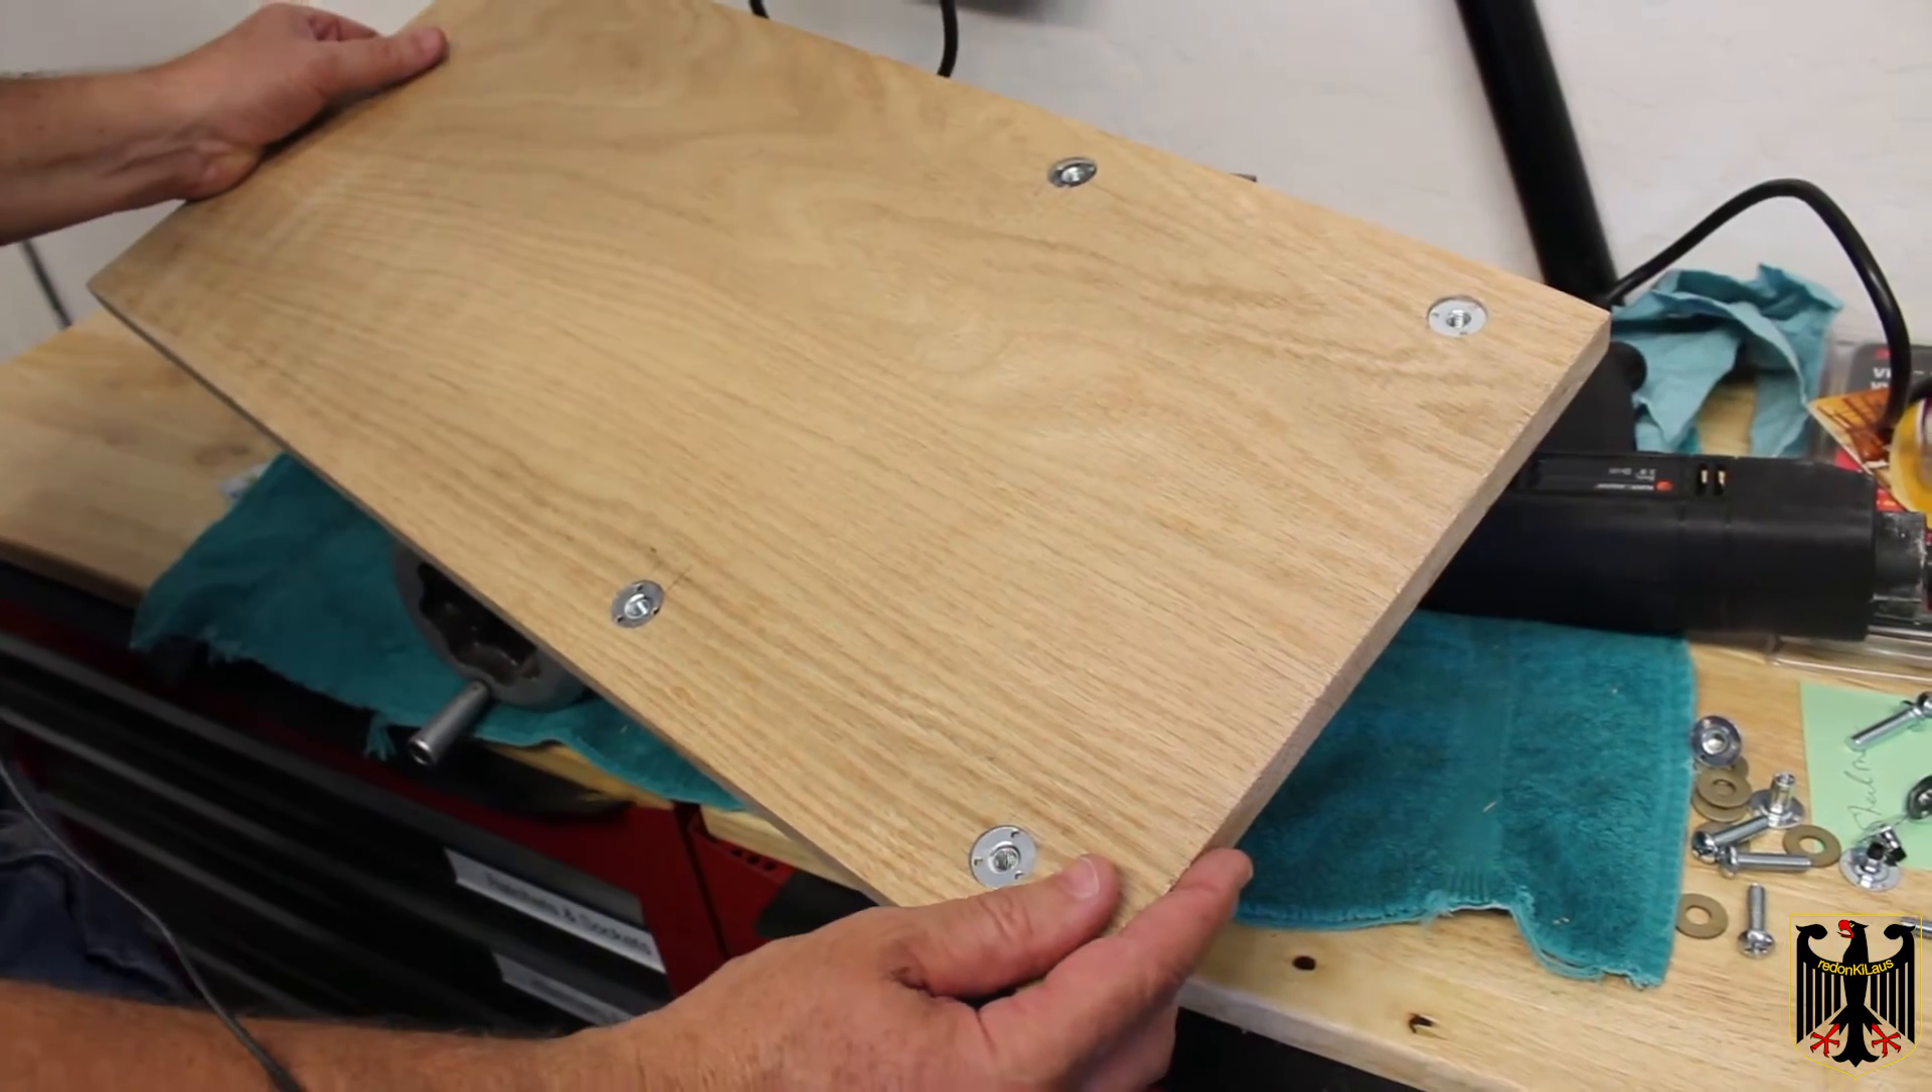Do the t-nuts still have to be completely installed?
No.